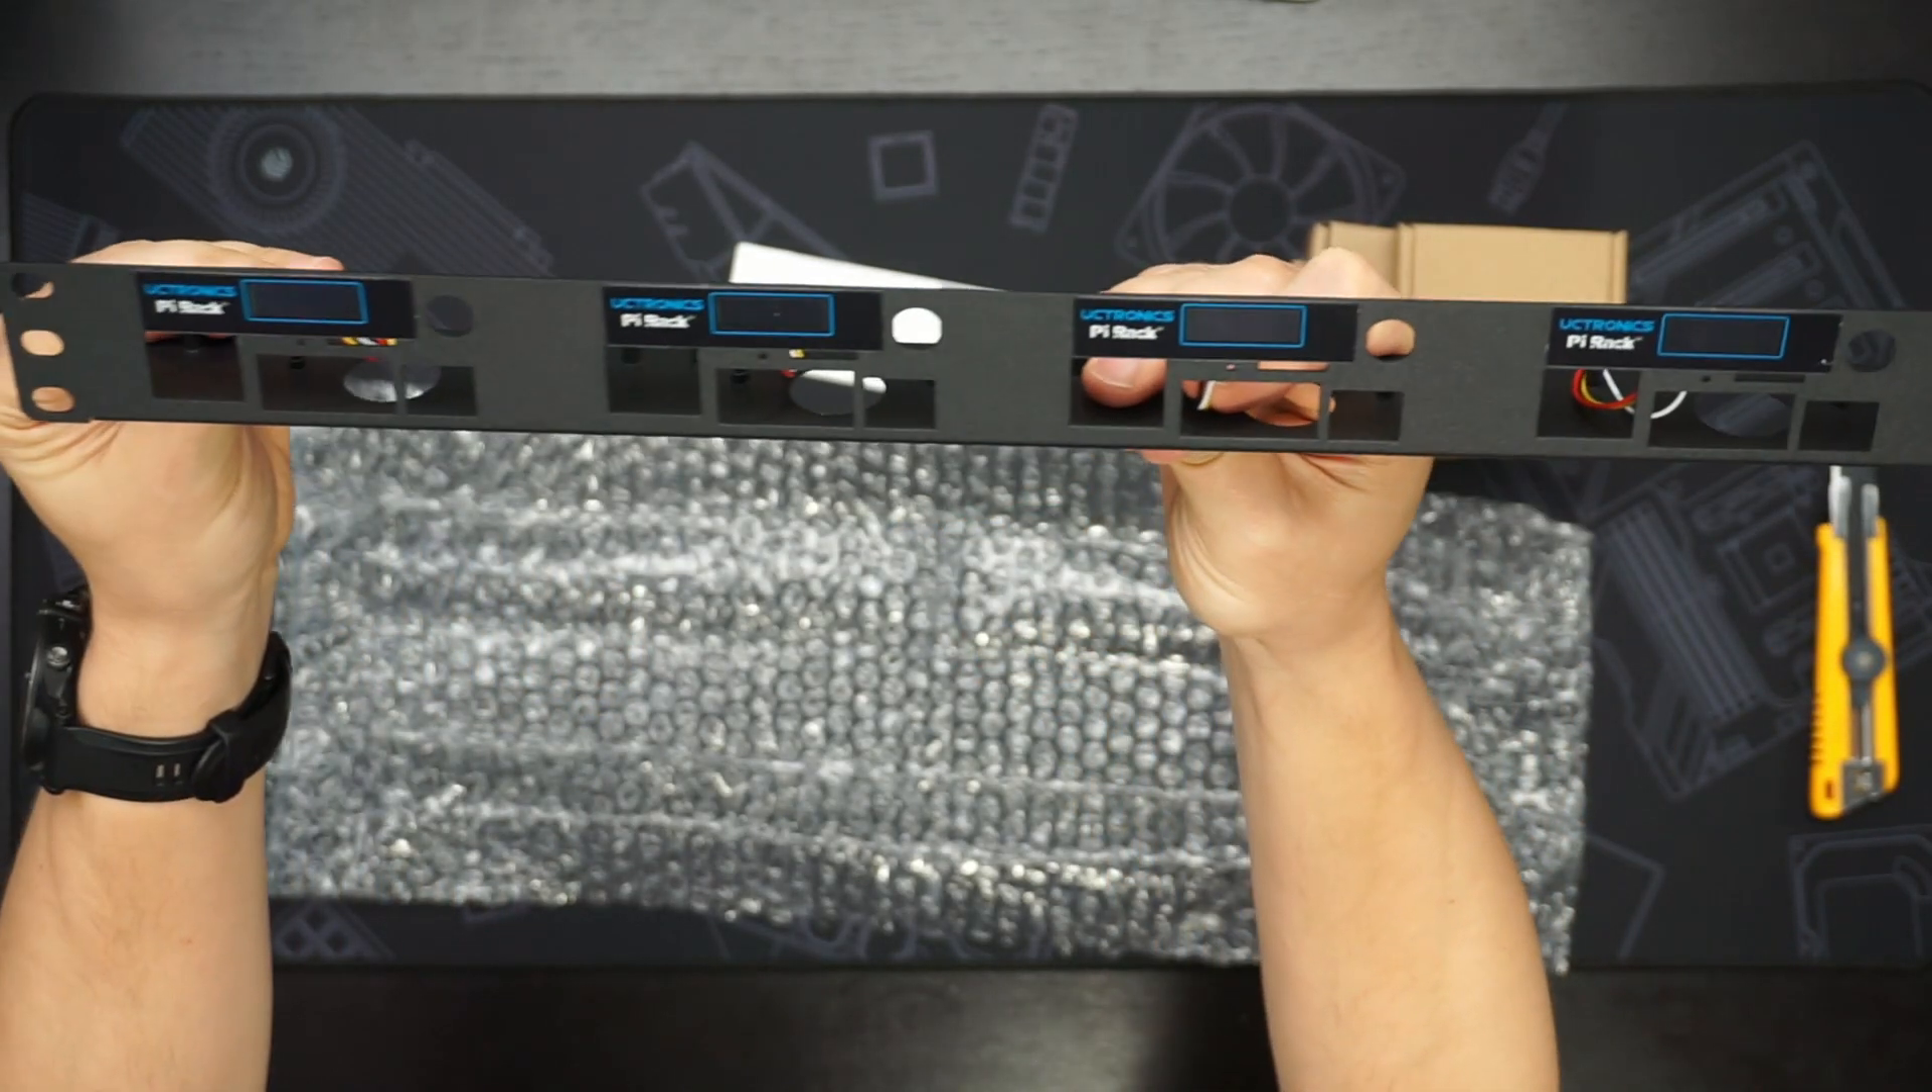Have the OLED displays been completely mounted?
Yes.